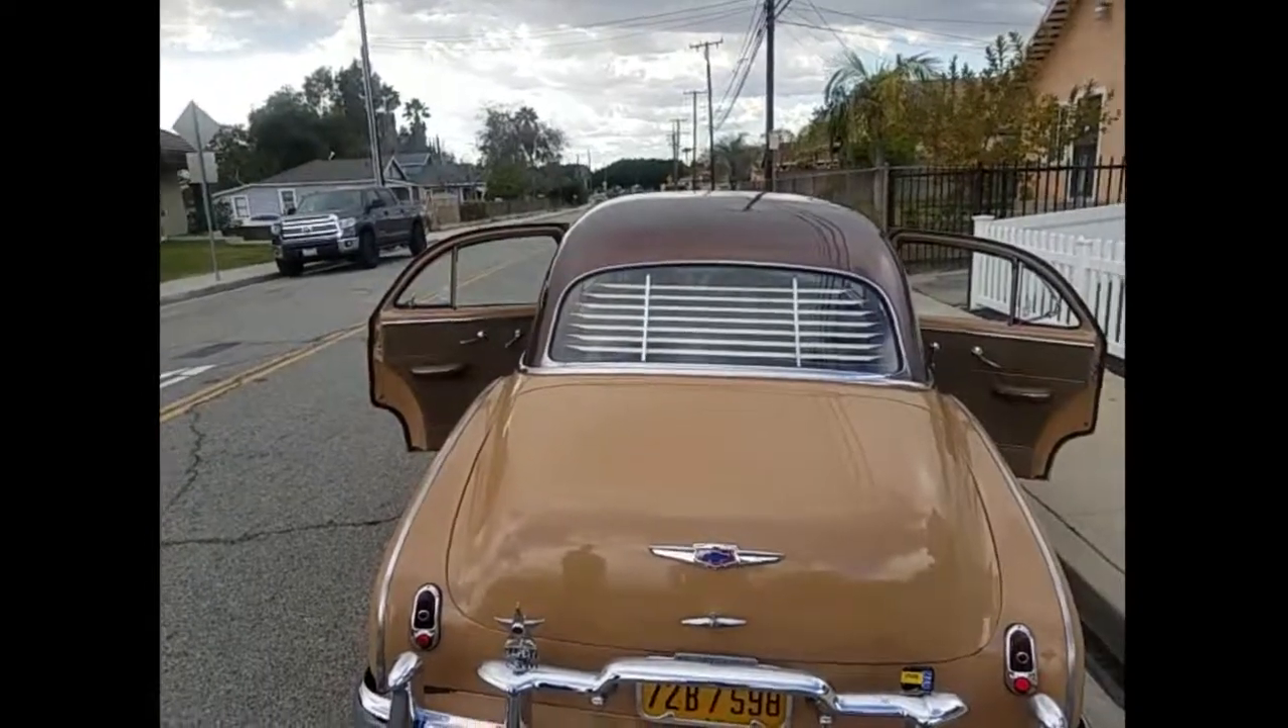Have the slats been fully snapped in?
Yes.